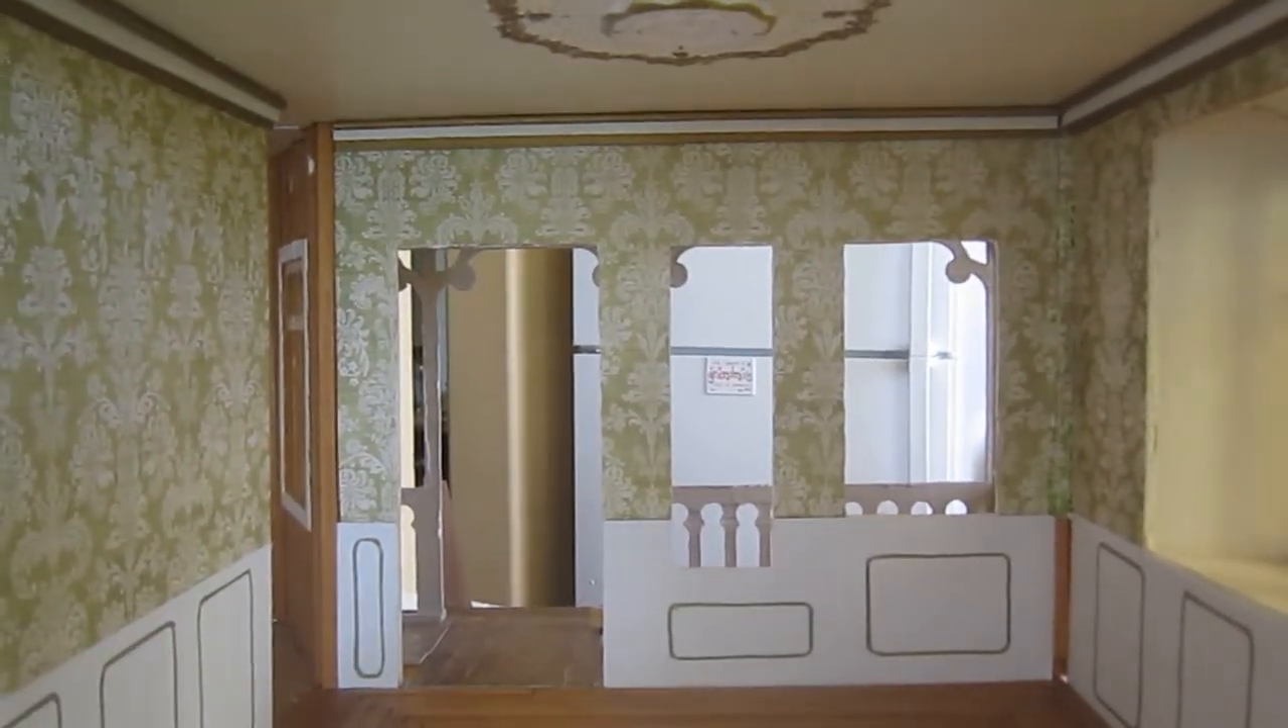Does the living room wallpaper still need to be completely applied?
No.